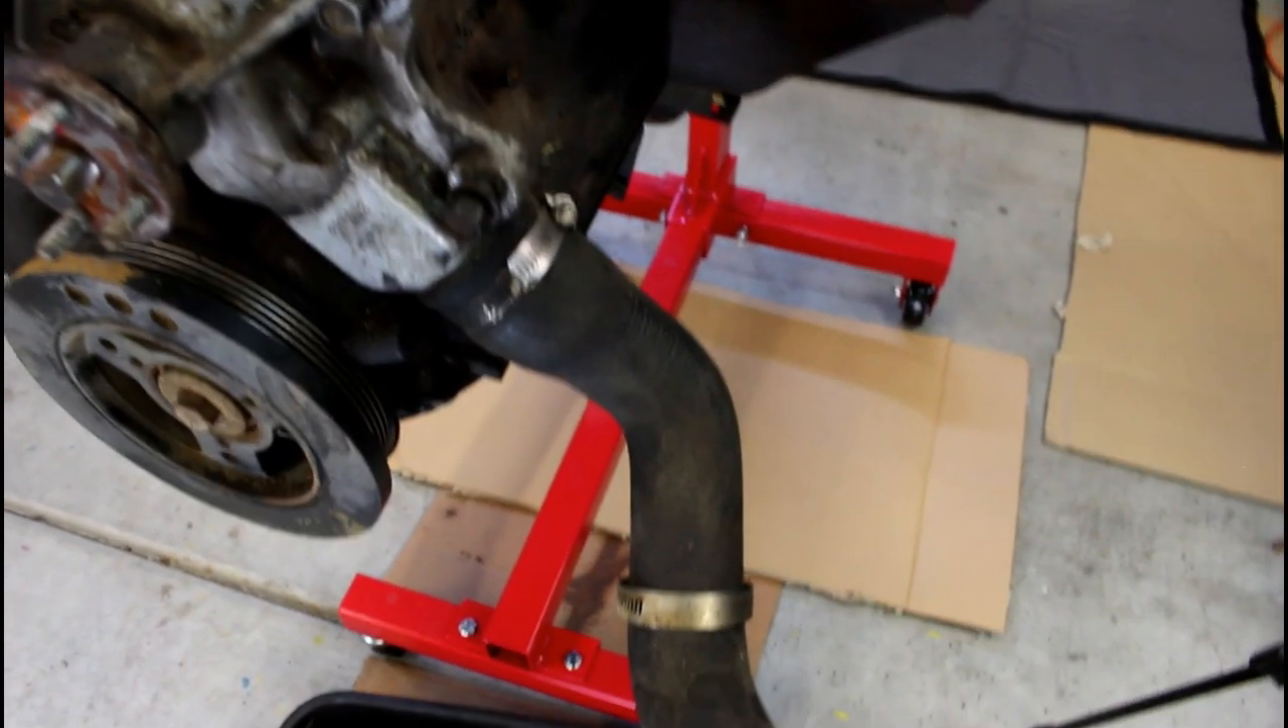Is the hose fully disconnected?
No.